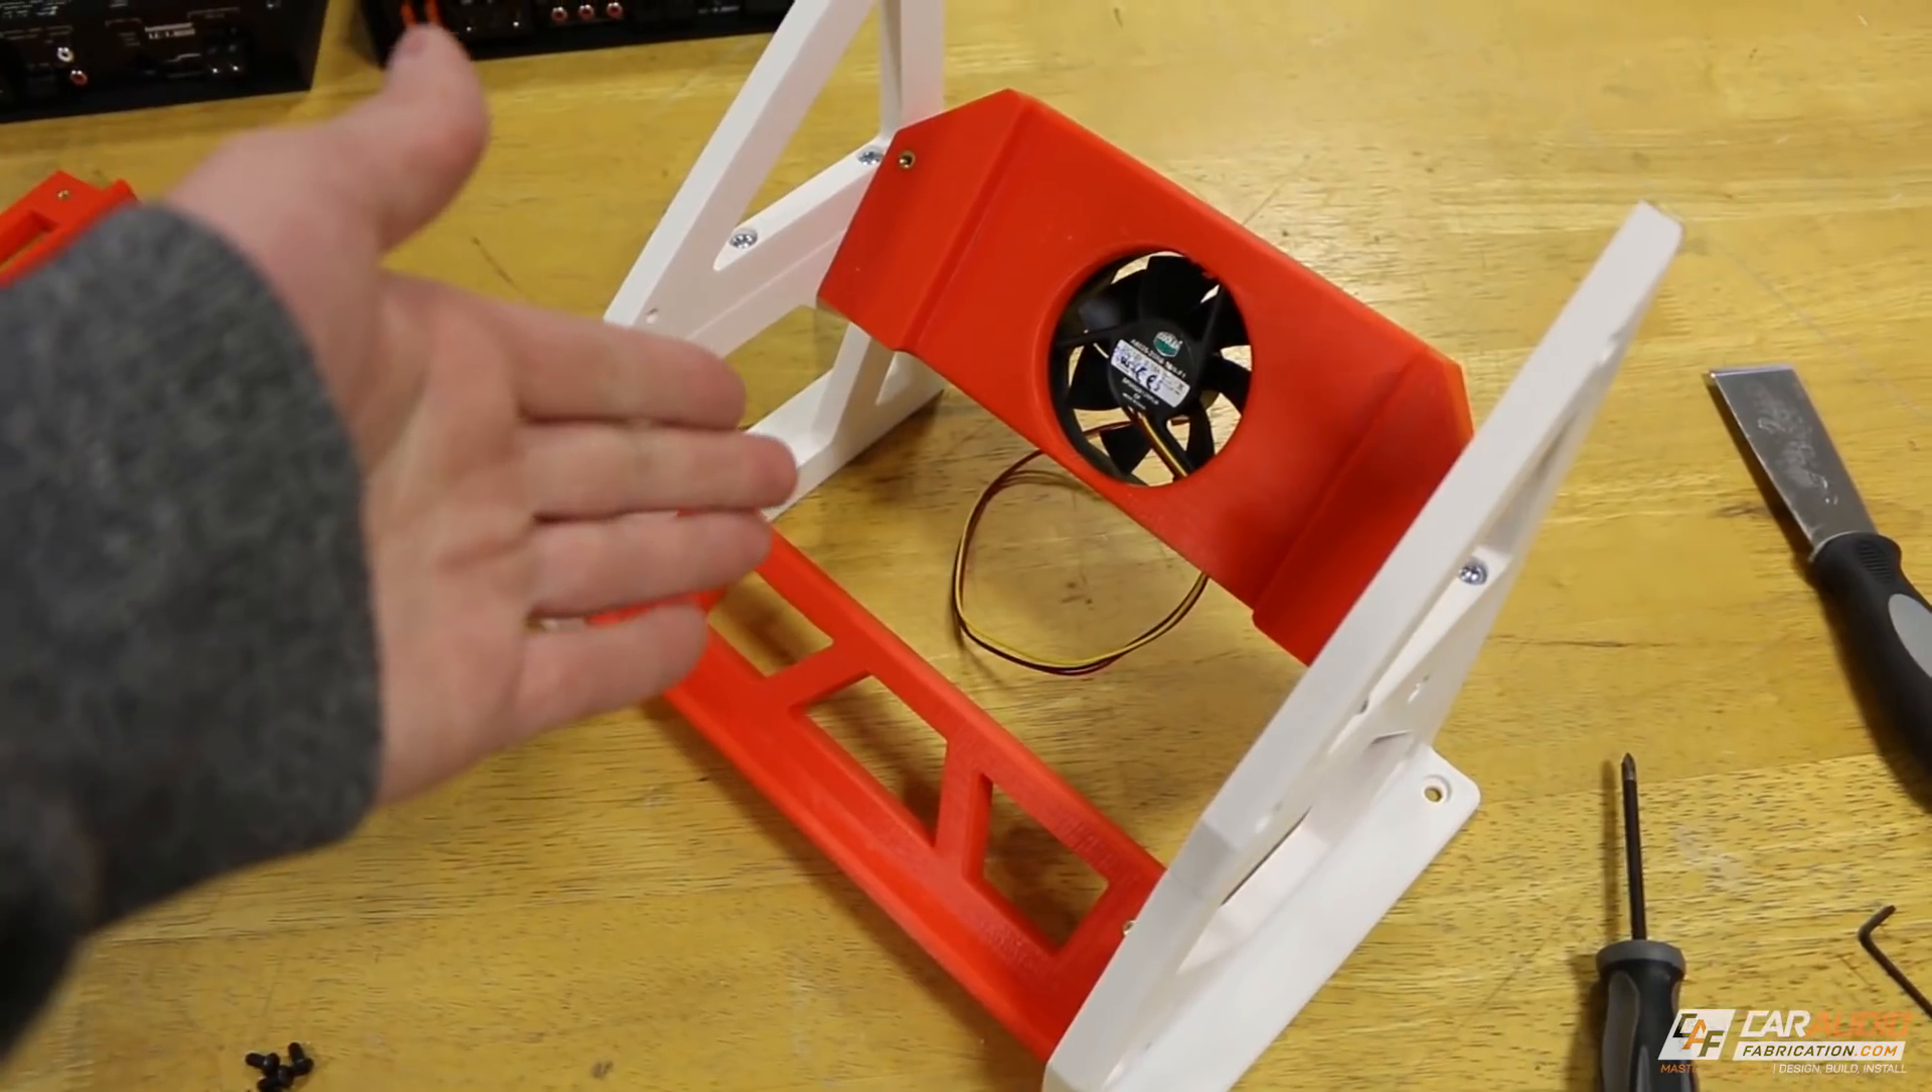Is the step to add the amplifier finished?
No.